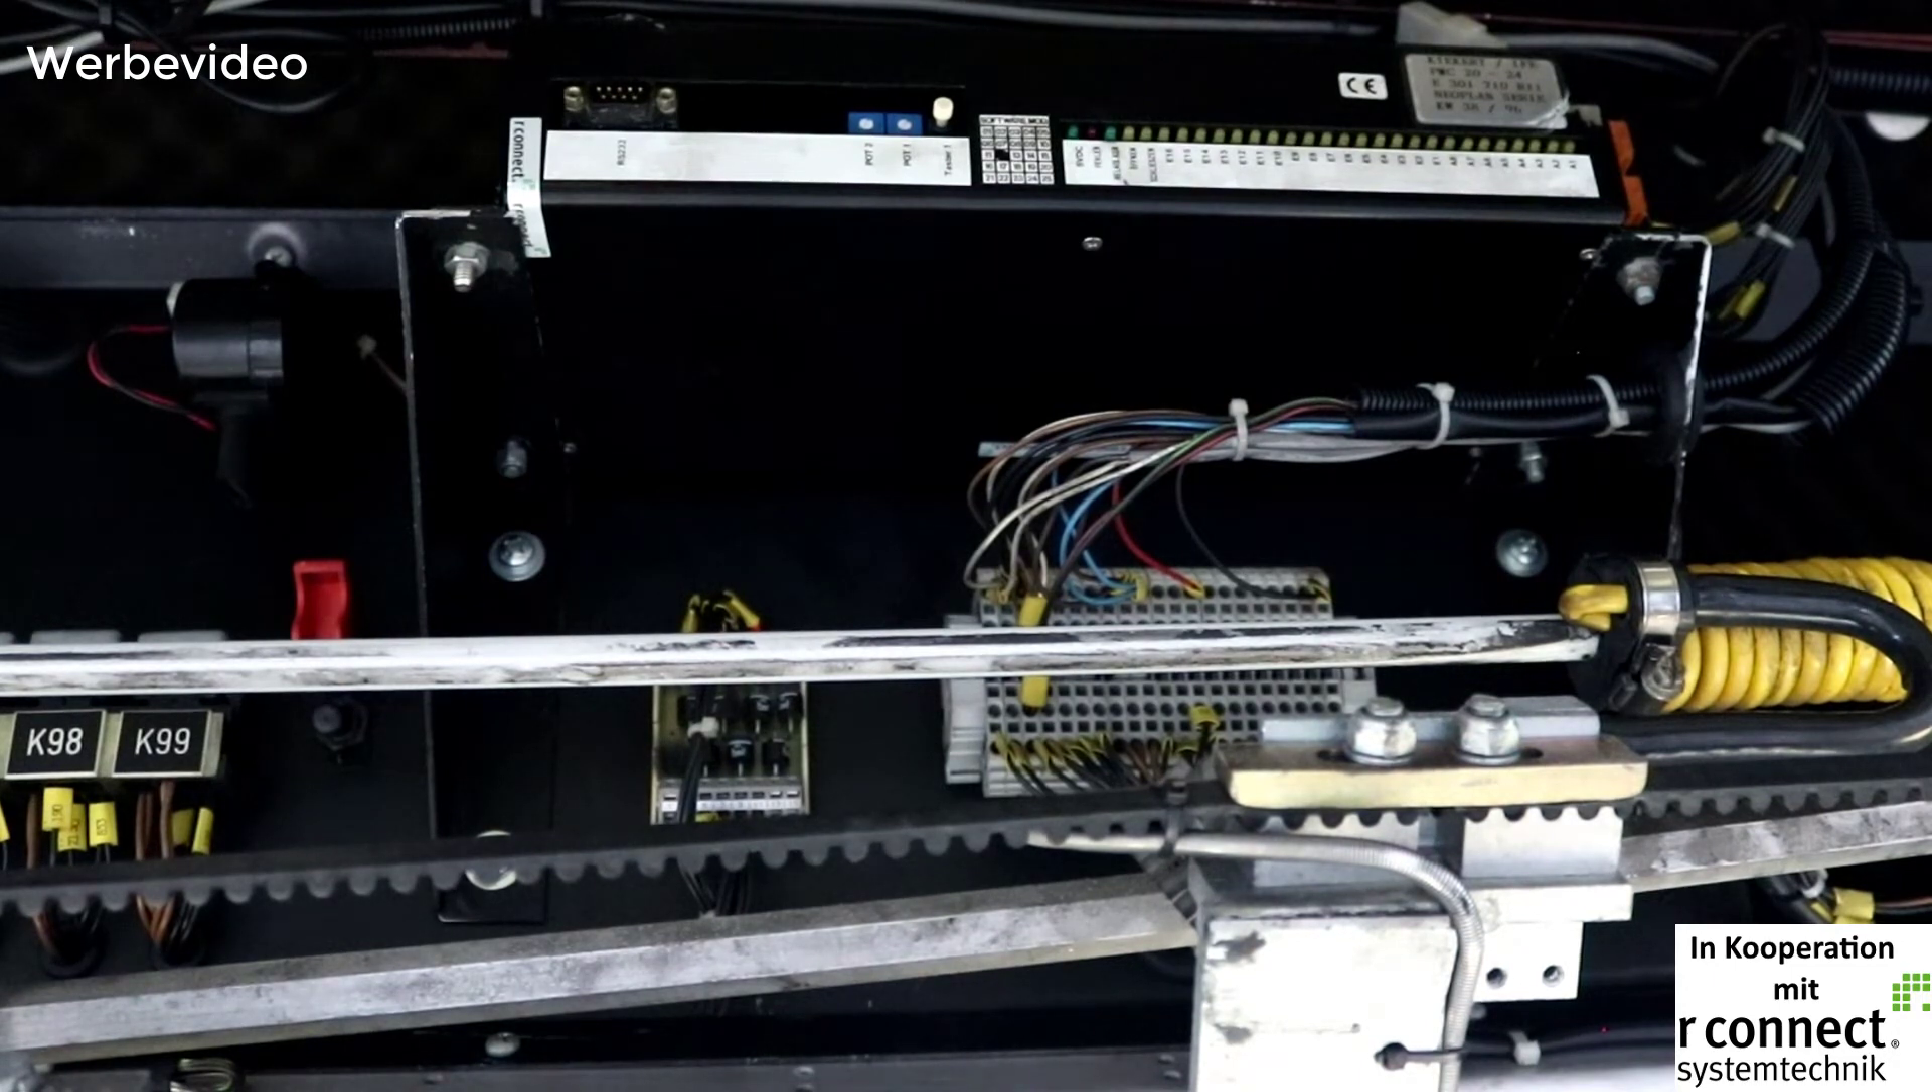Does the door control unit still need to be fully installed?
No.